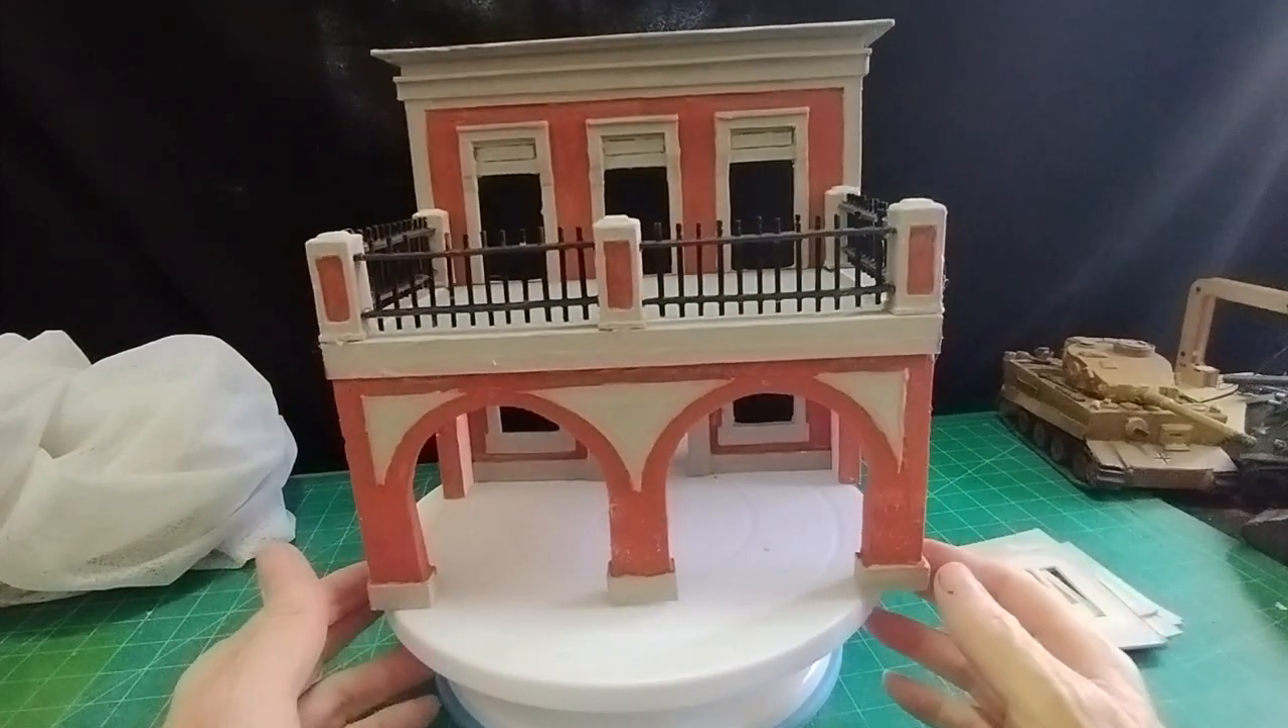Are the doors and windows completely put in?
No.